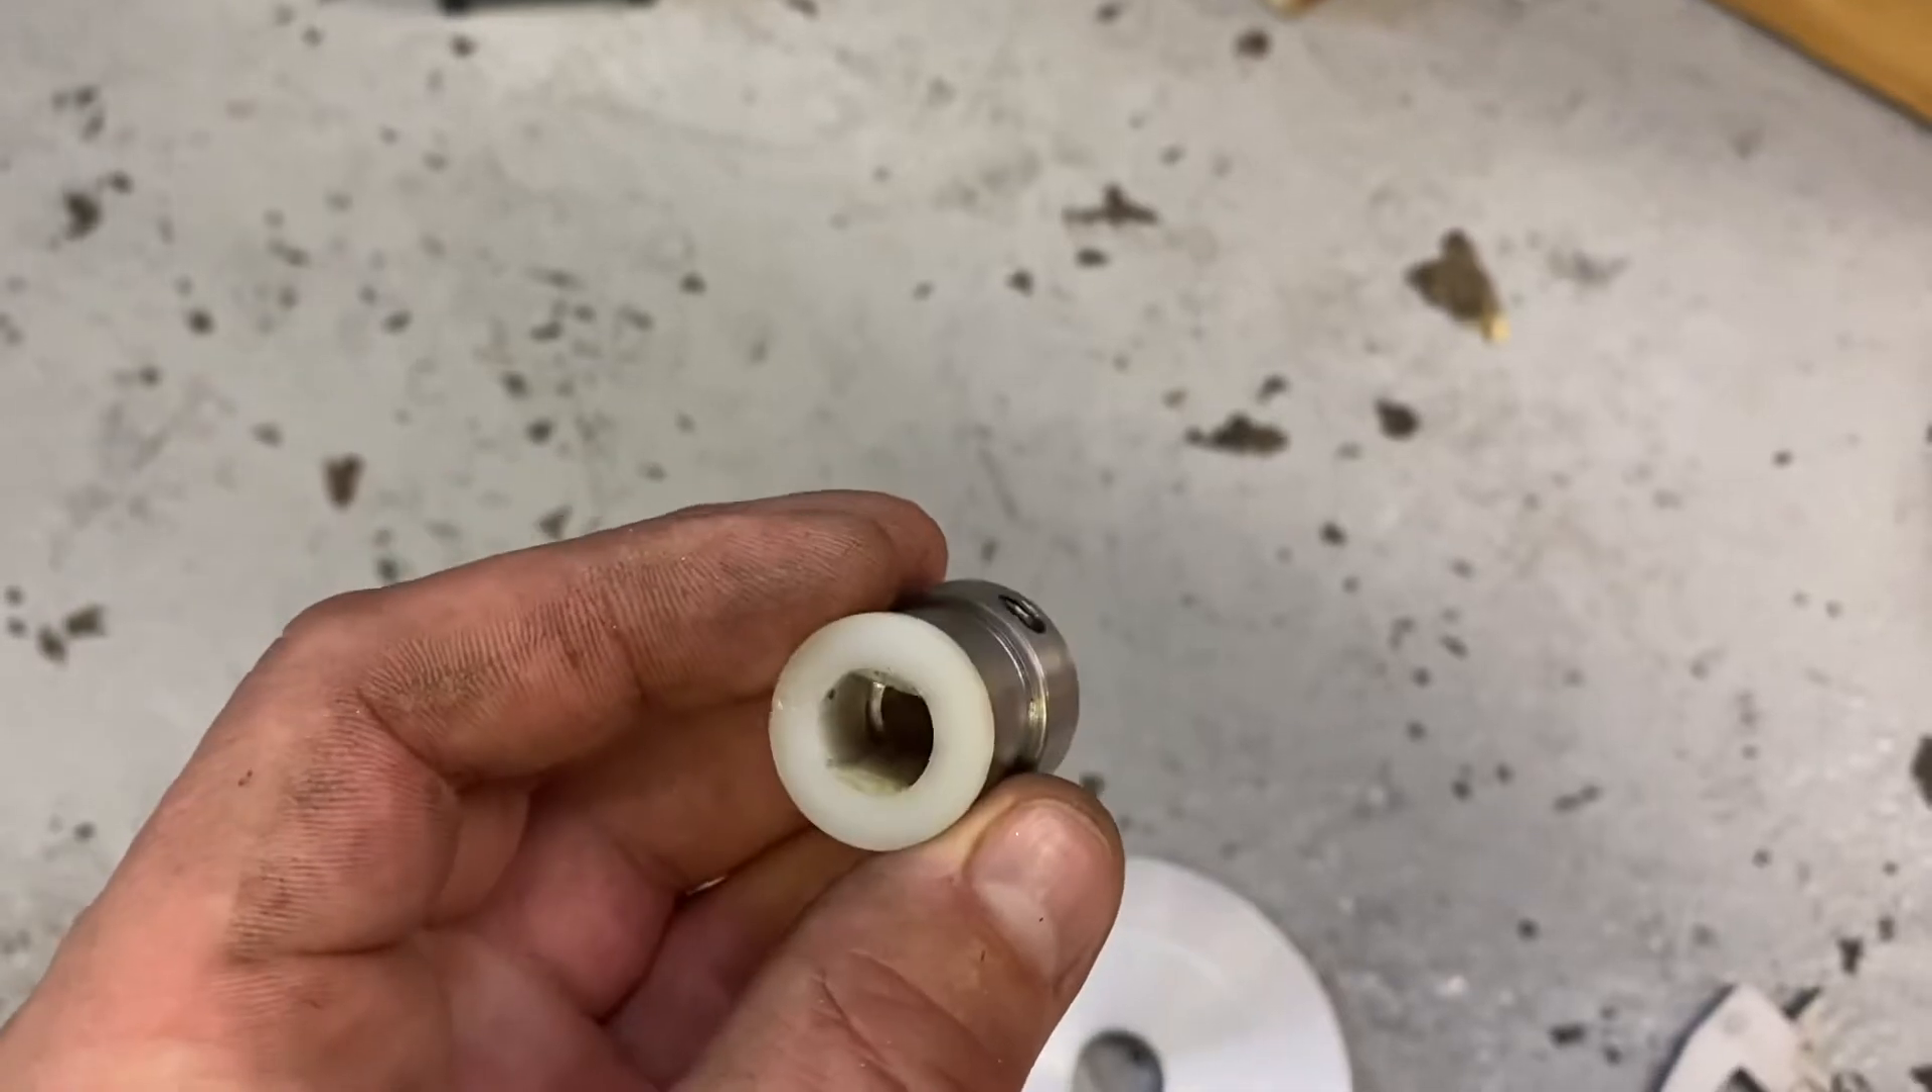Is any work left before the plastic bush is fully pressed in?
No.